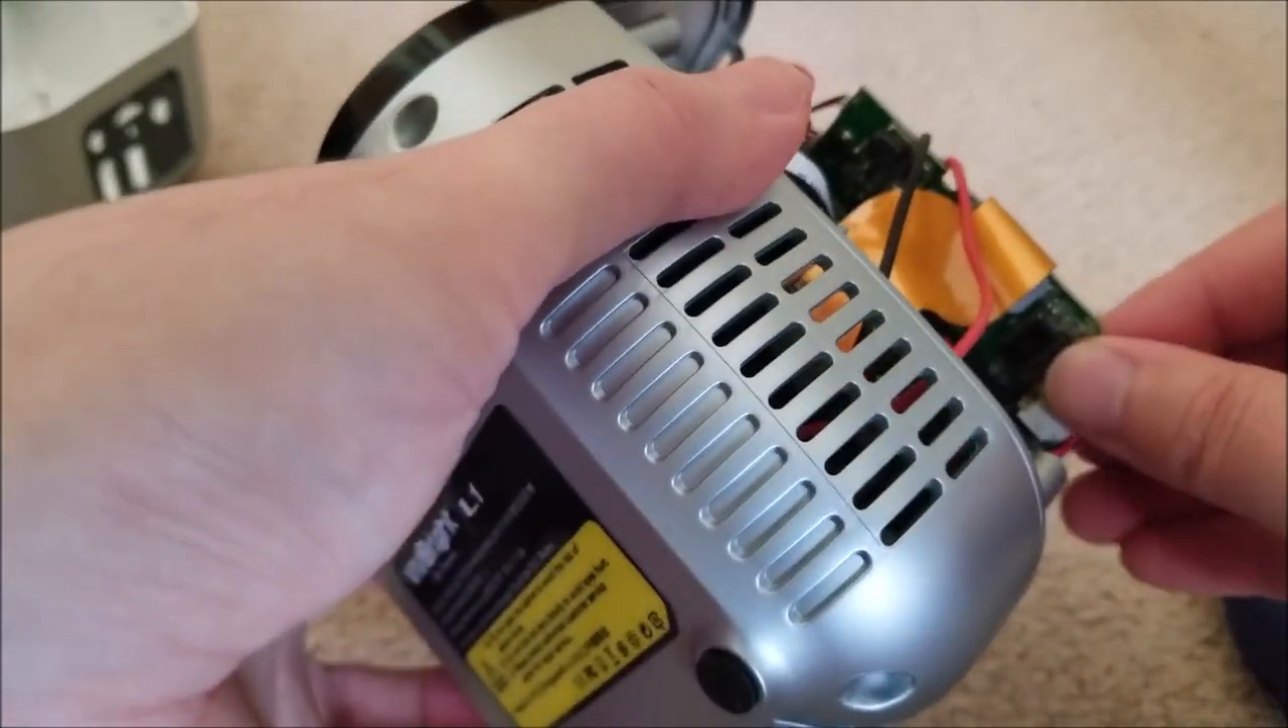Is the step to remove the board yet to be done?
Yes.